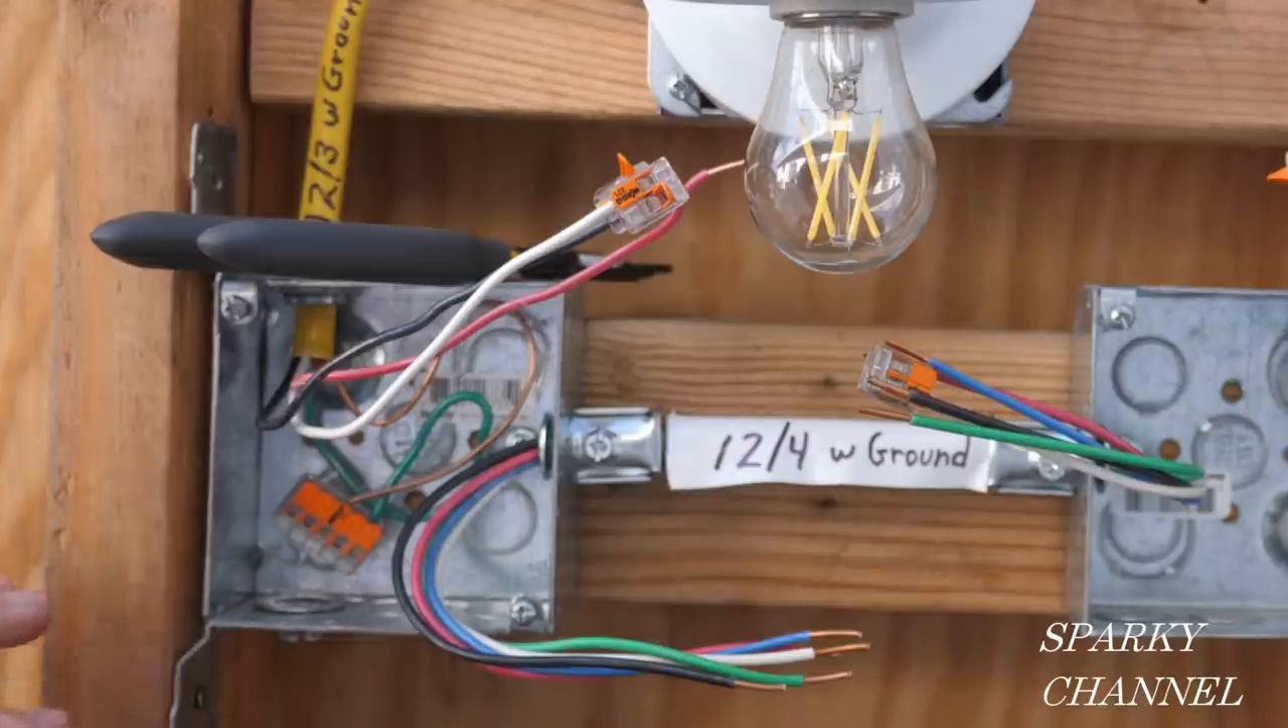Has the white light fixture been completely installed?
Yes.